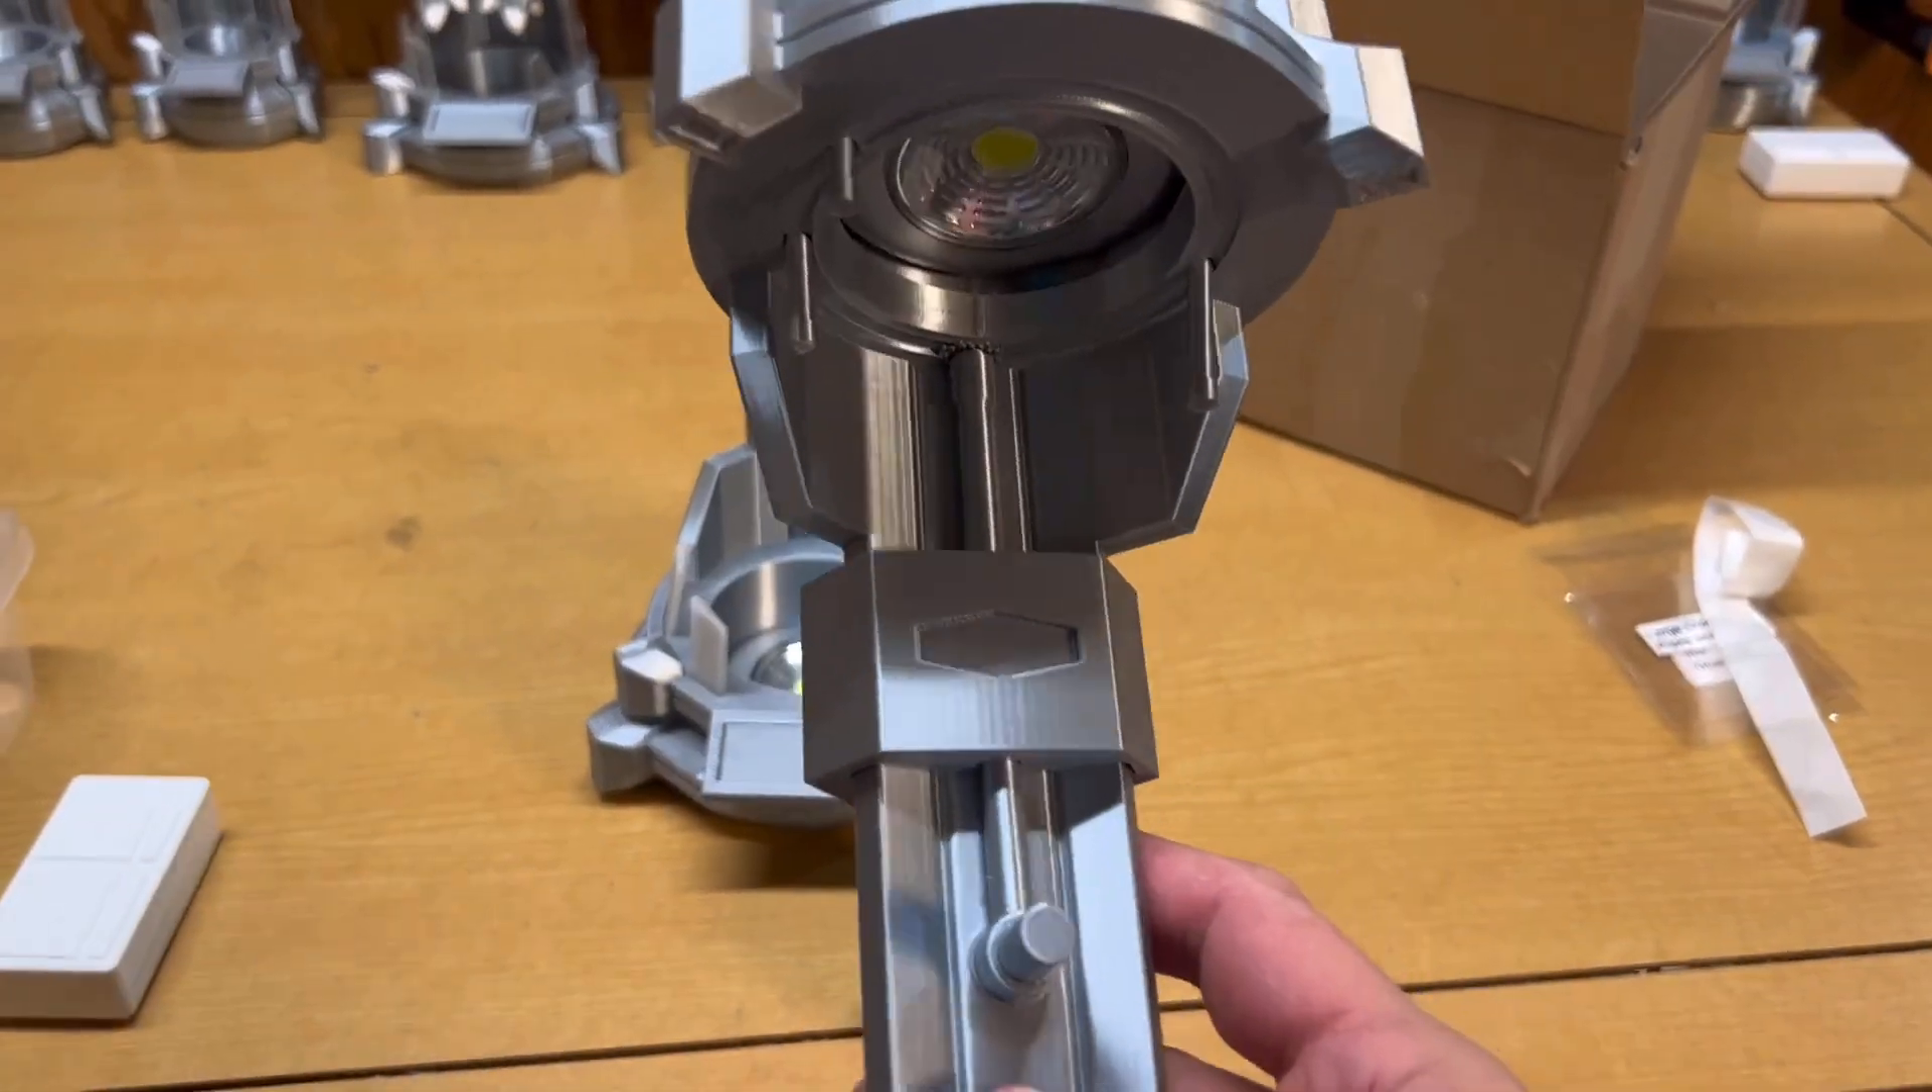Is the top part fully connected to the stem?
Yes.